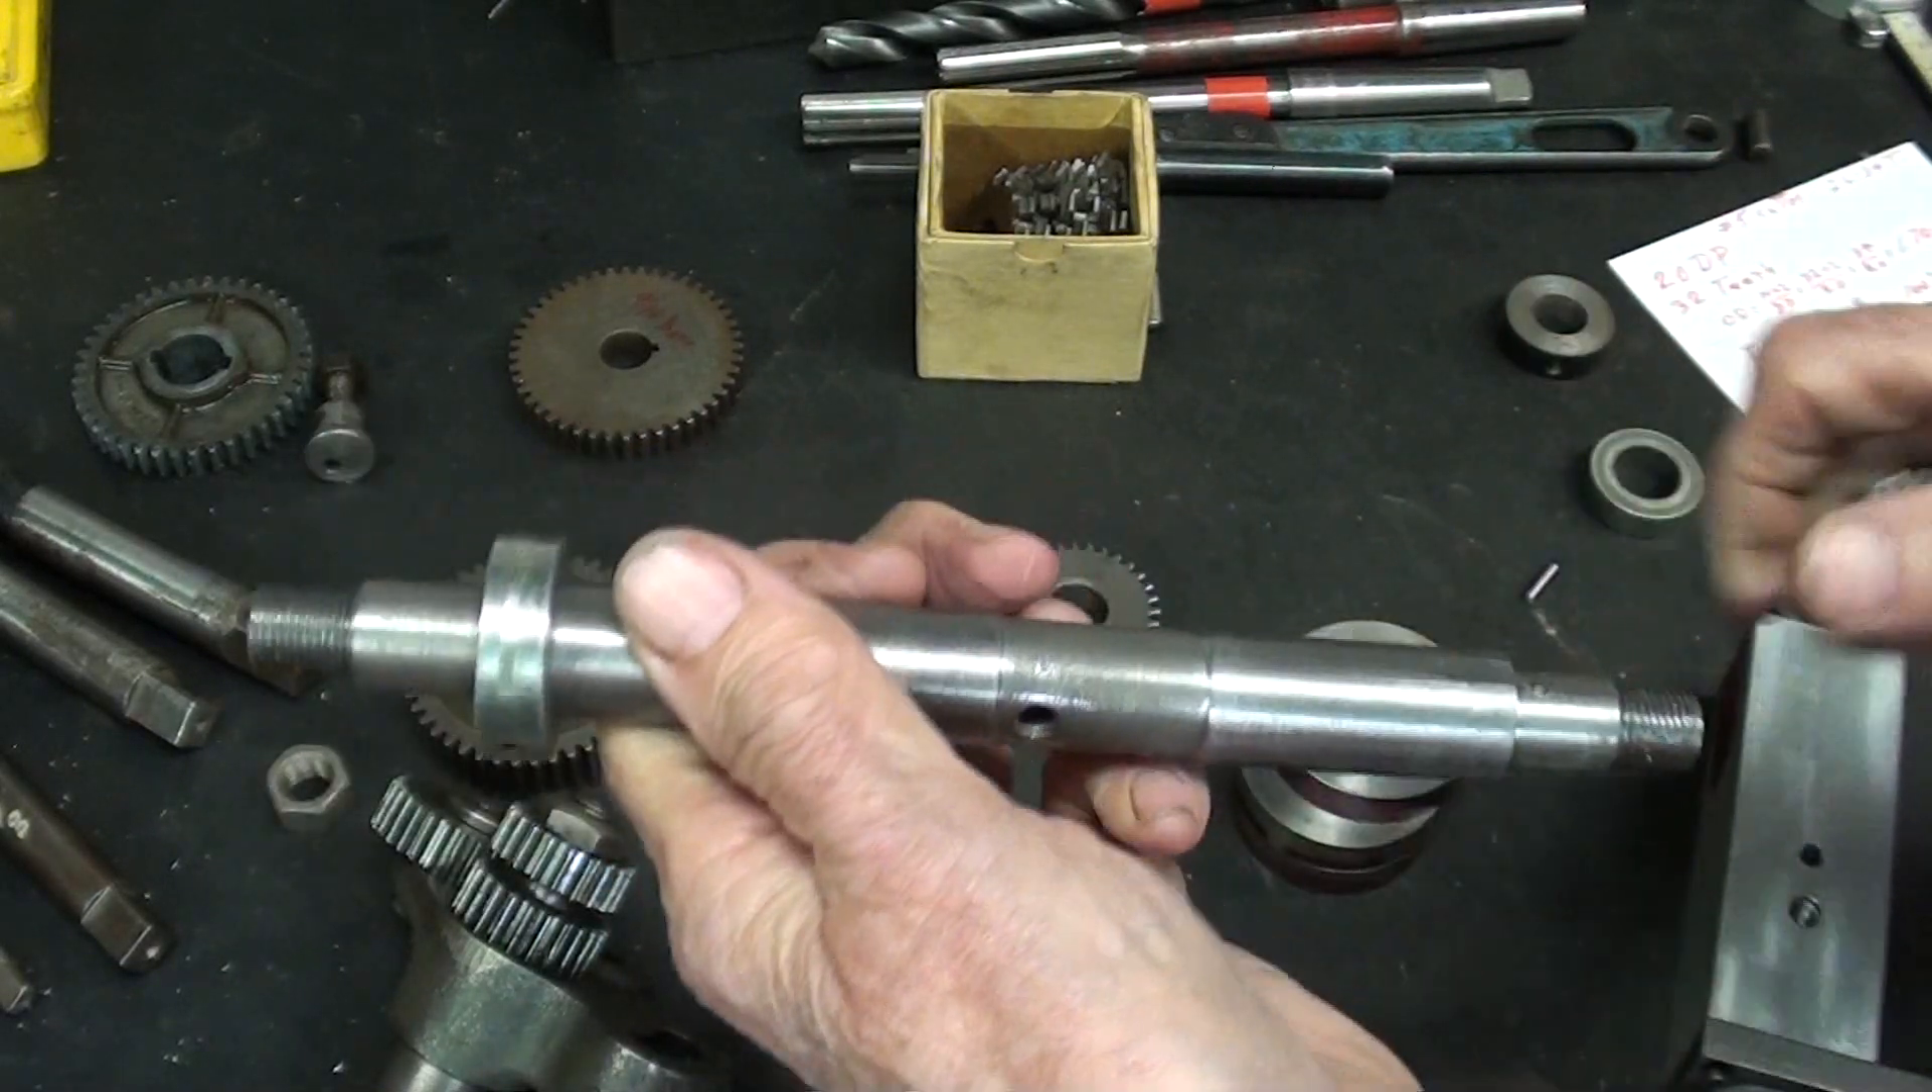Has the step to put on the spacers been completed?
No.